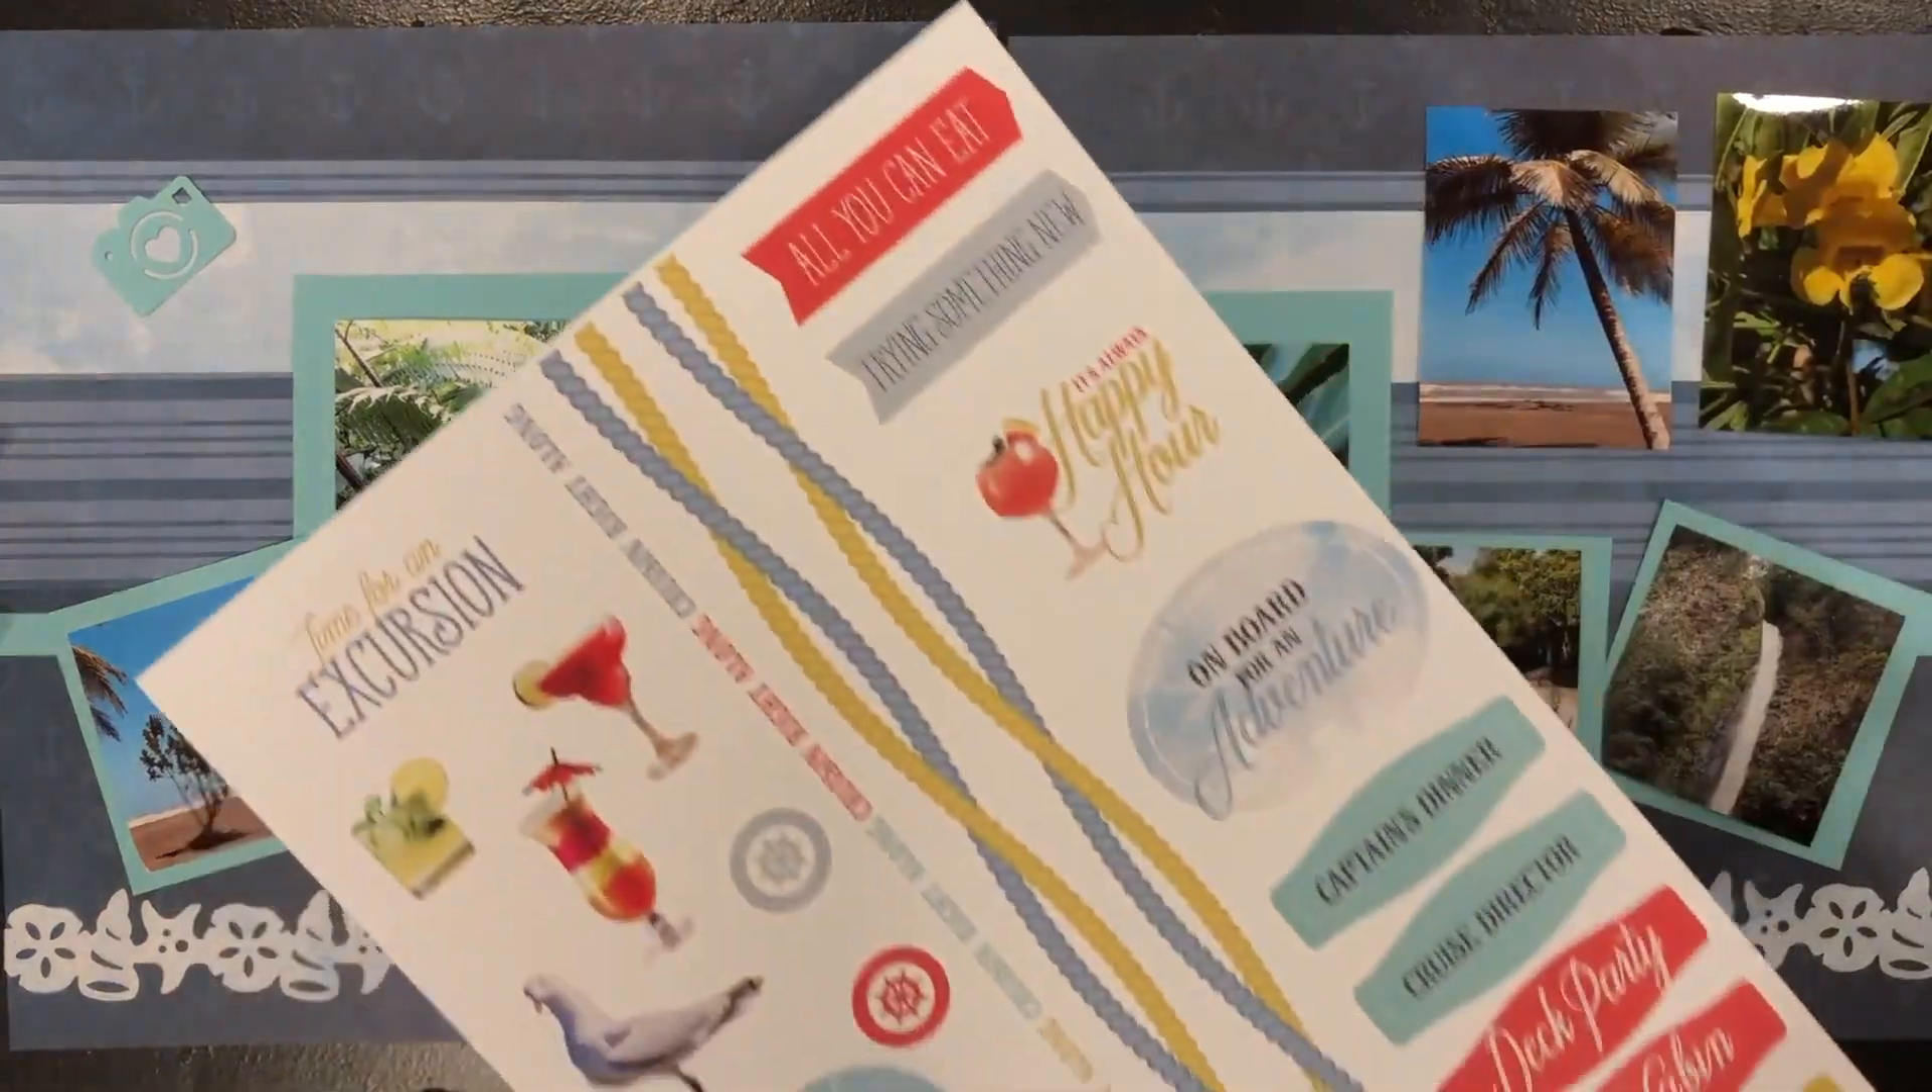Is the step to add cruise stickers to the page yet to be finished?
Yes.